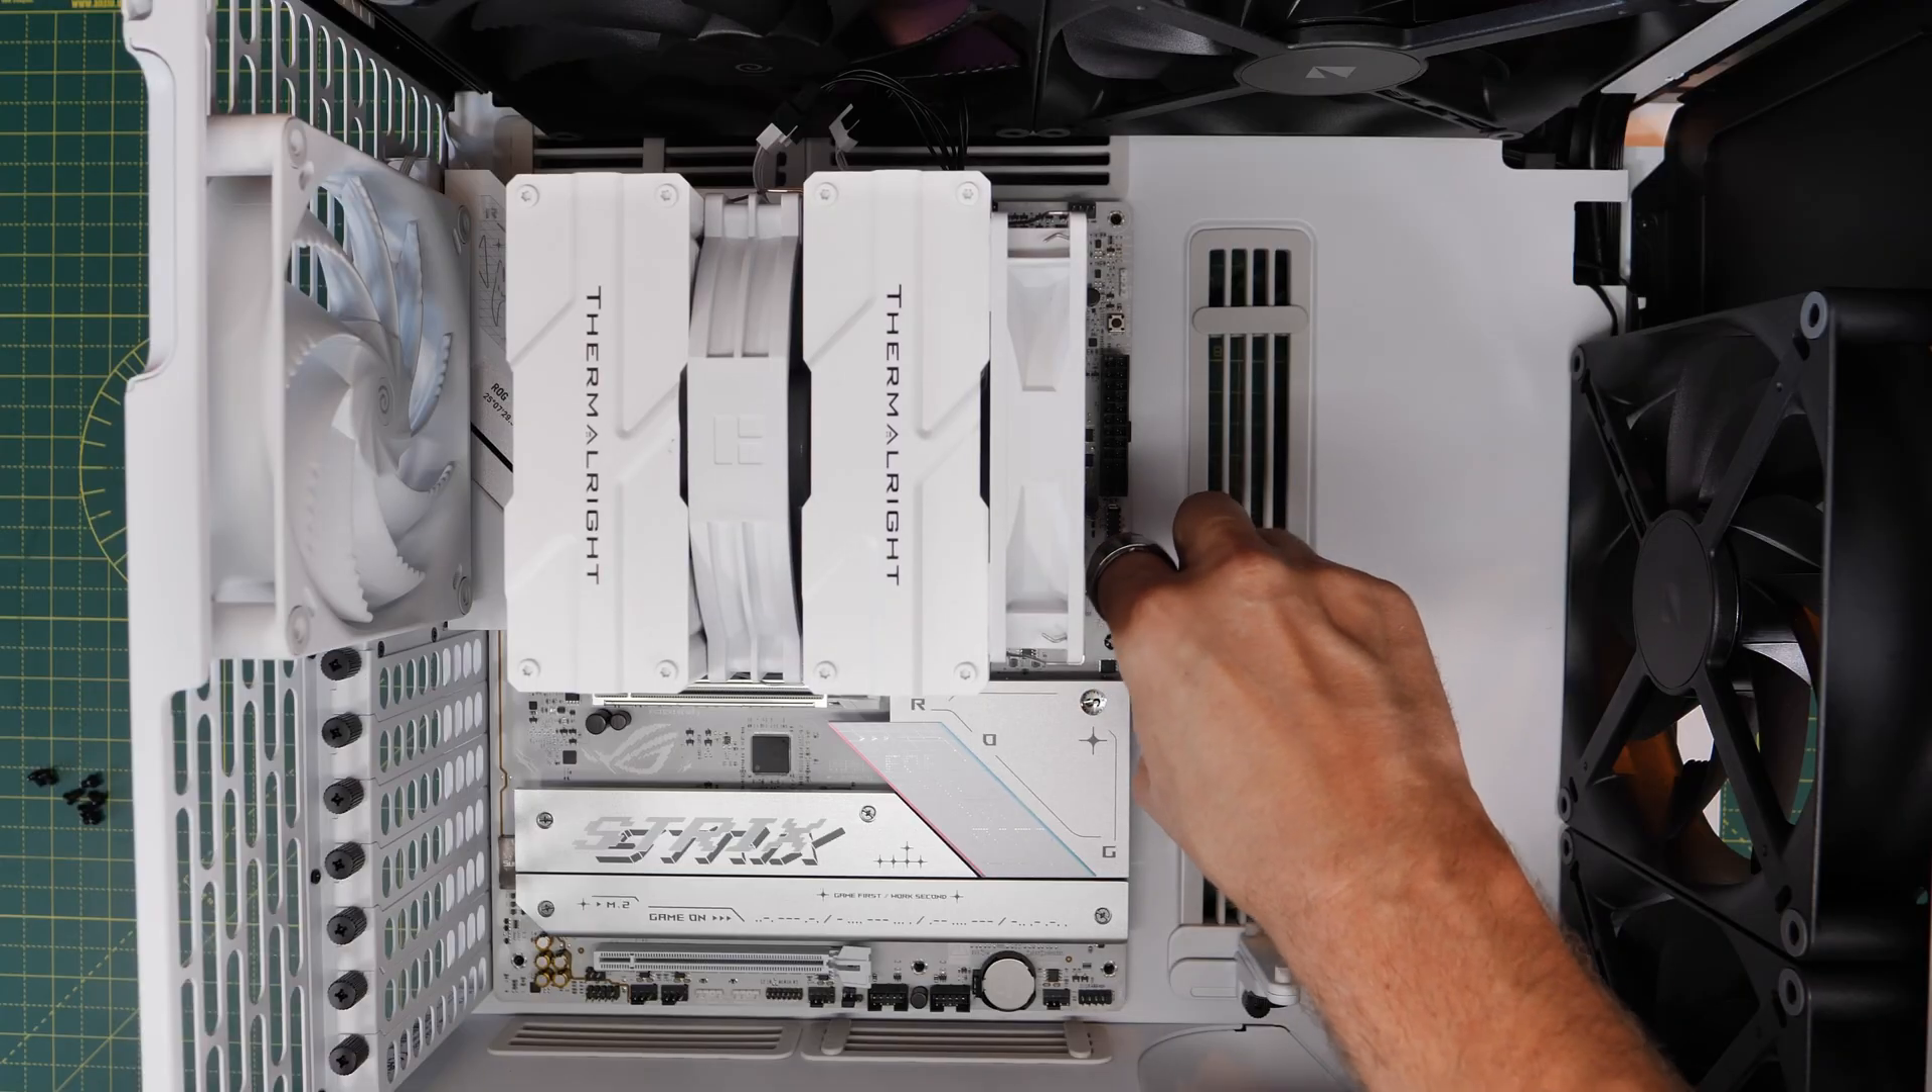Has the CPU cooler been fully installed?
Yes.